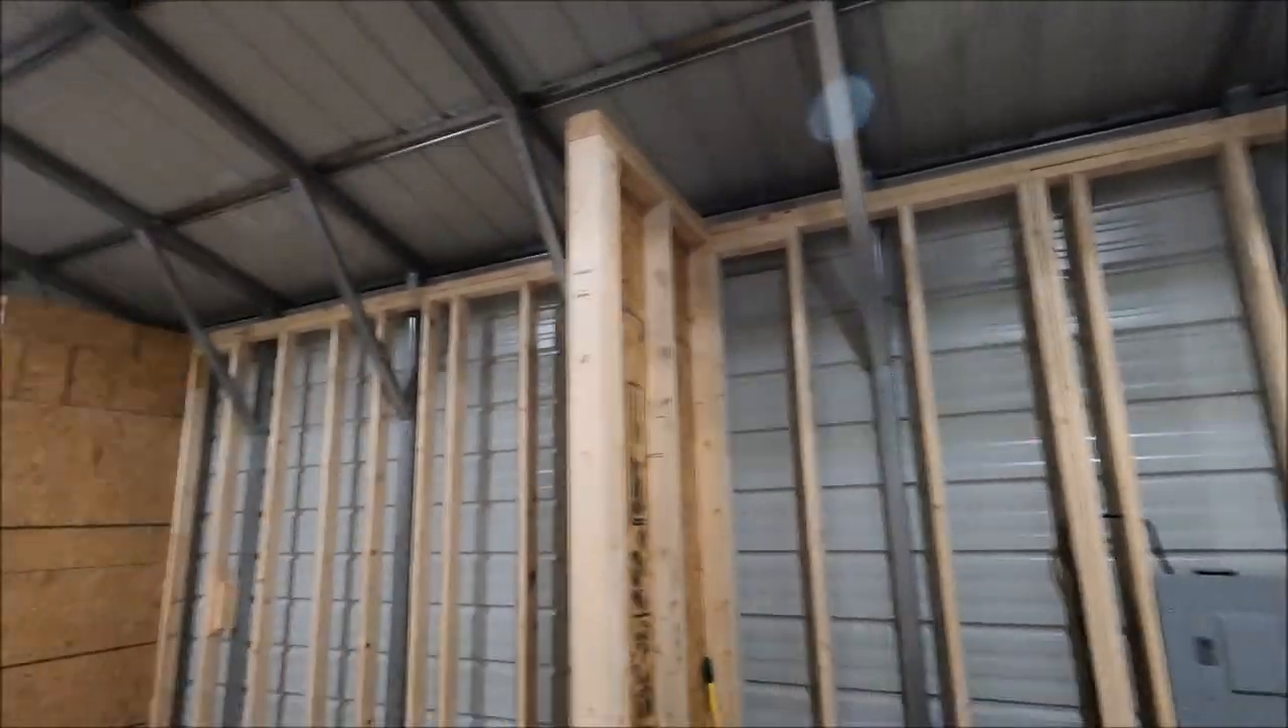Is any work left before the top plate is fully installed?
No.